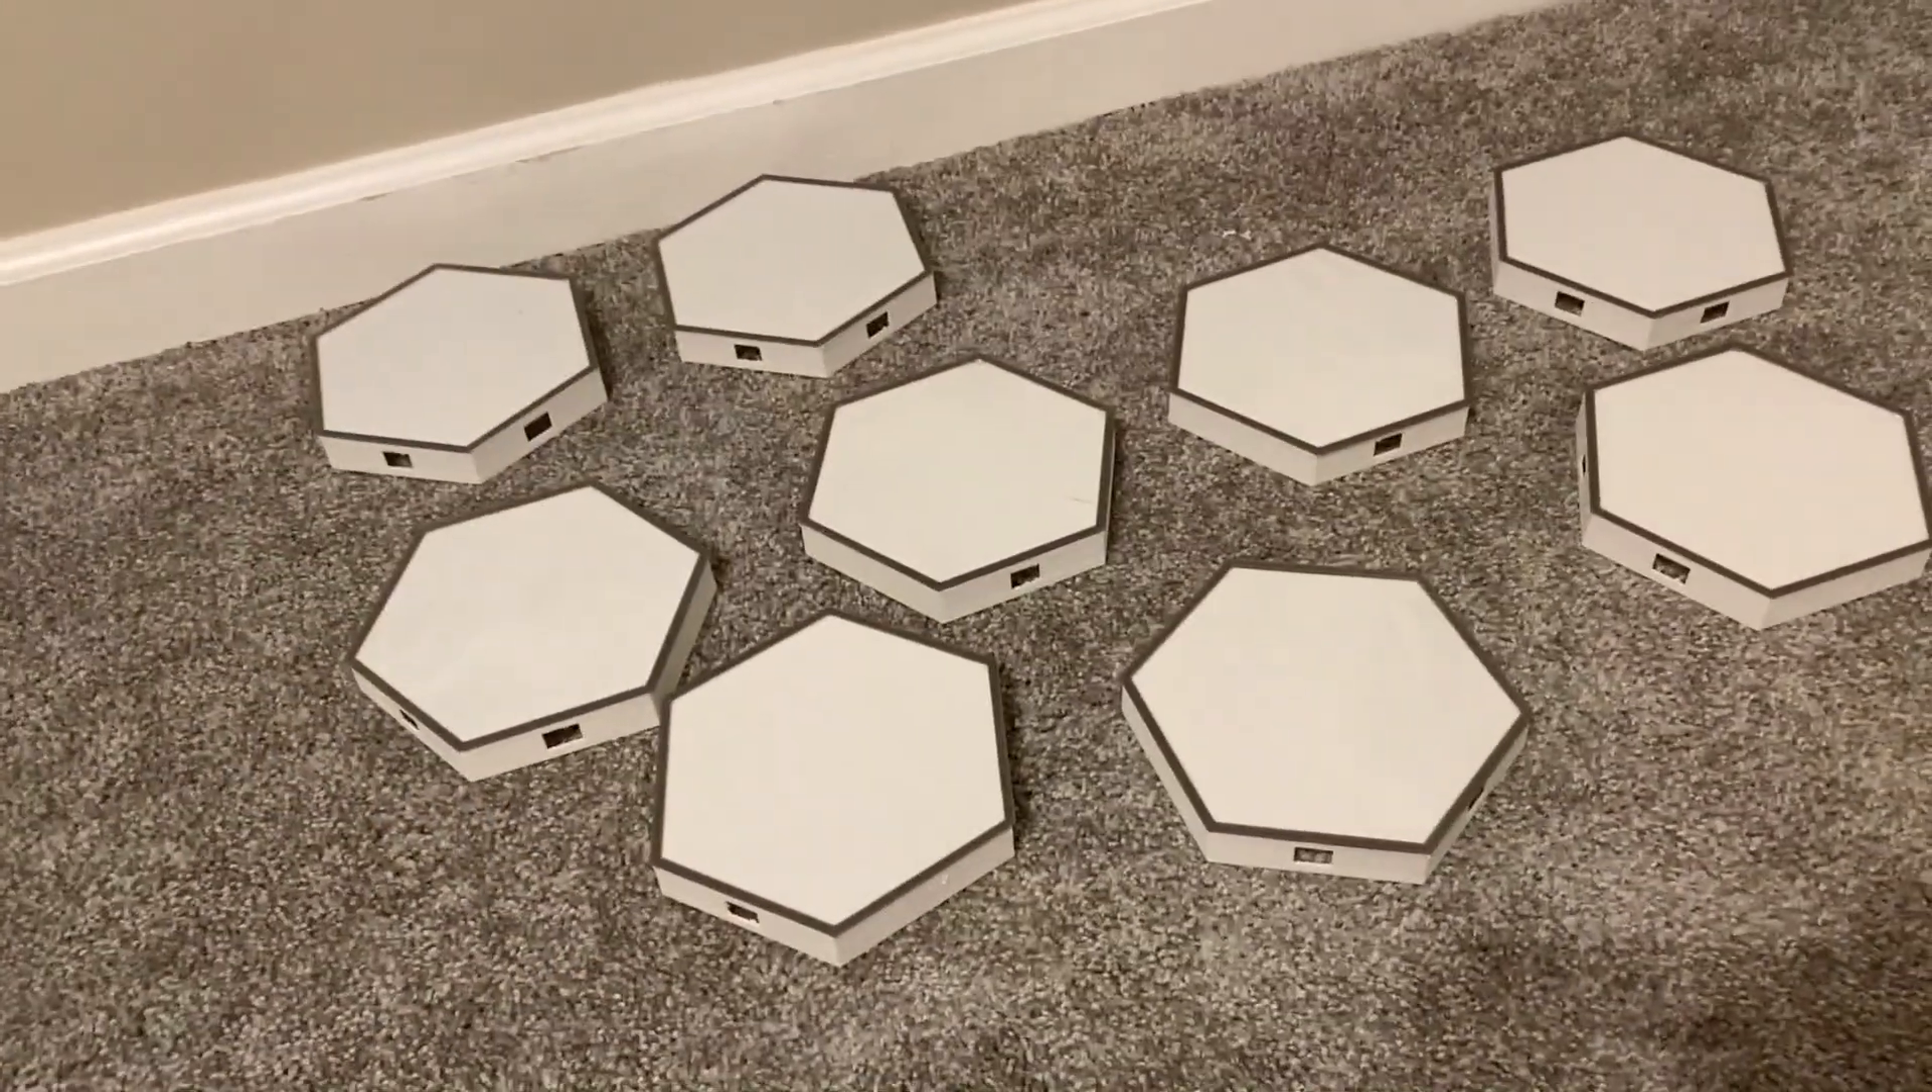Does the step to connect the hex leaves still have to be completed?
Yes.